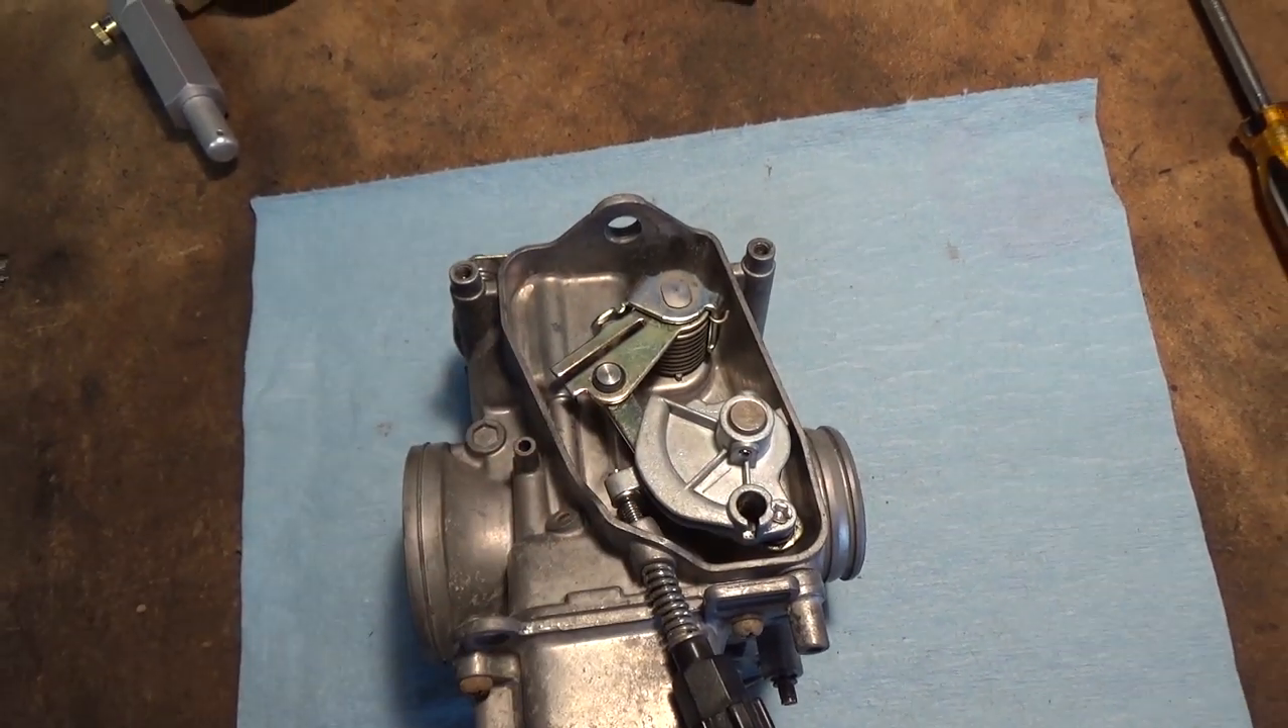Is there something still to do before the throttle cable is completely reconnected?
Yes.